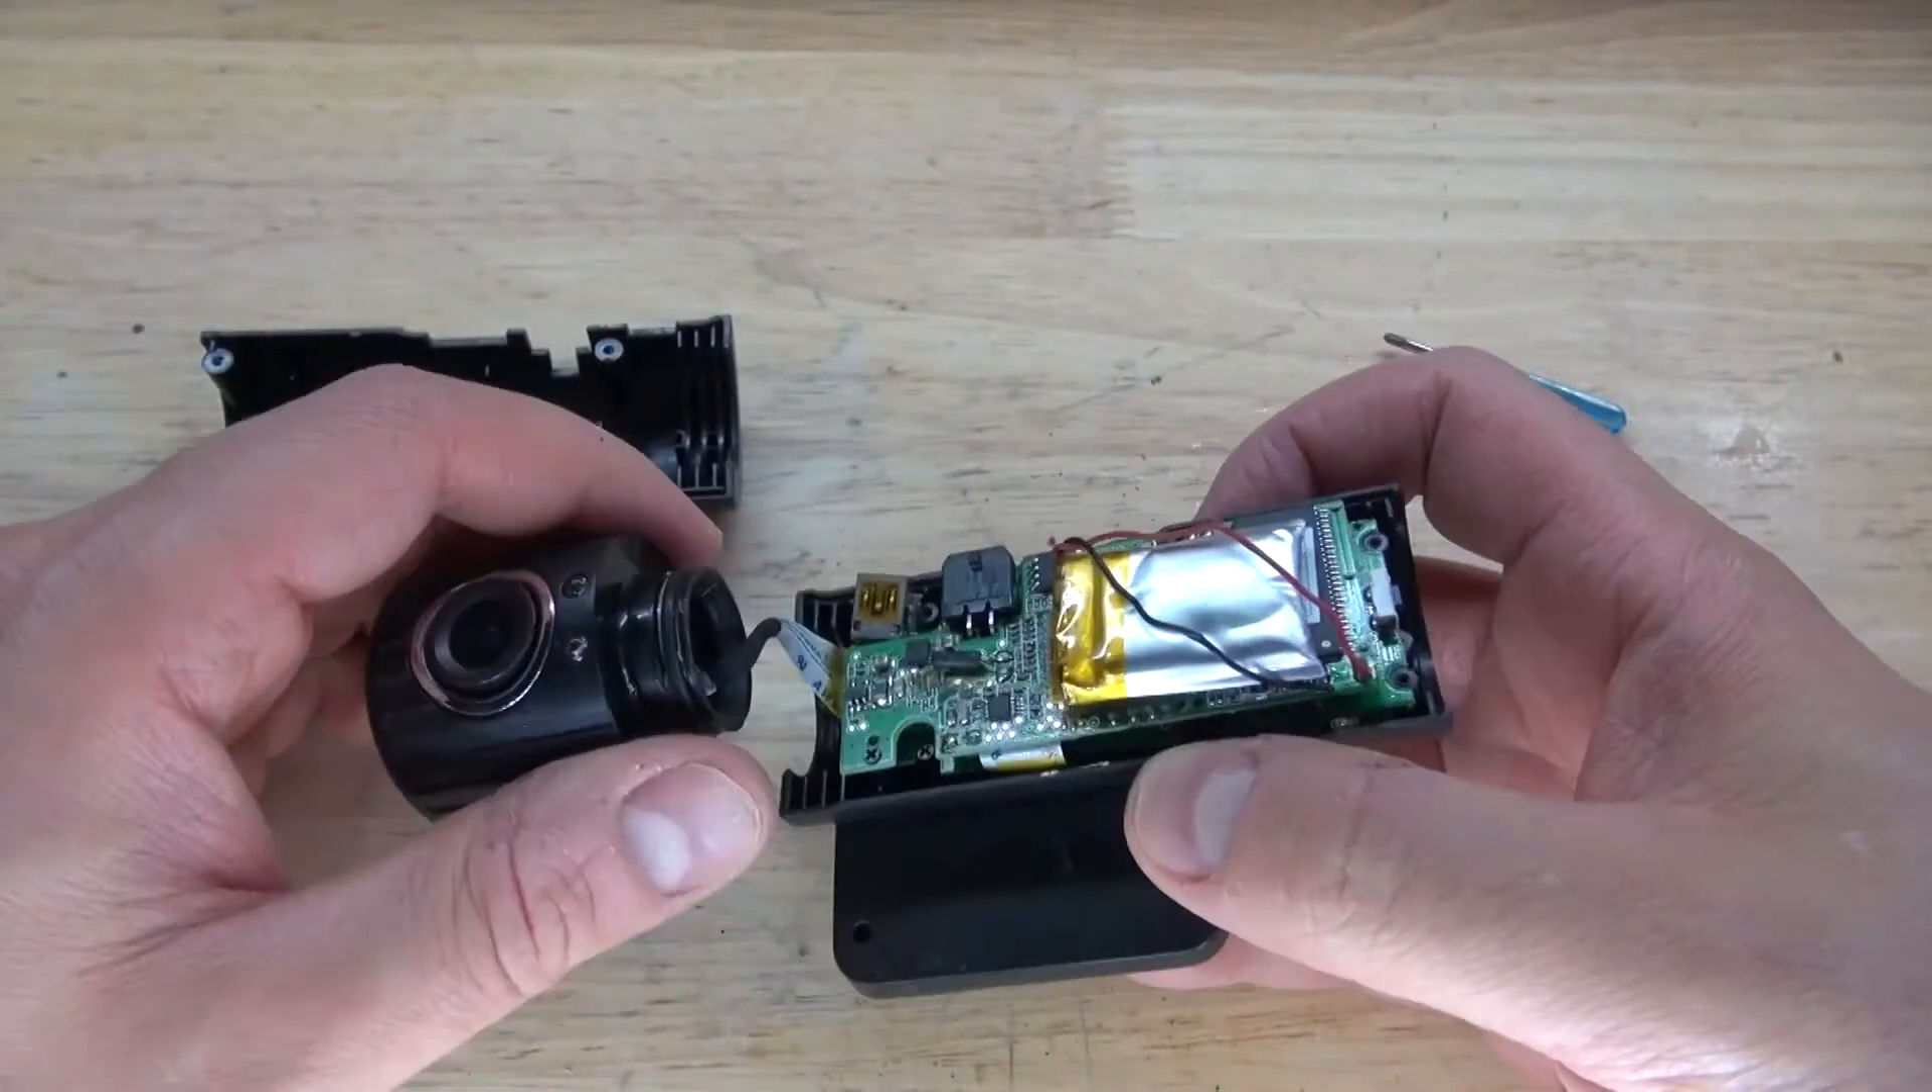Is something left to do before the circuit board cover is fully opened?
No.